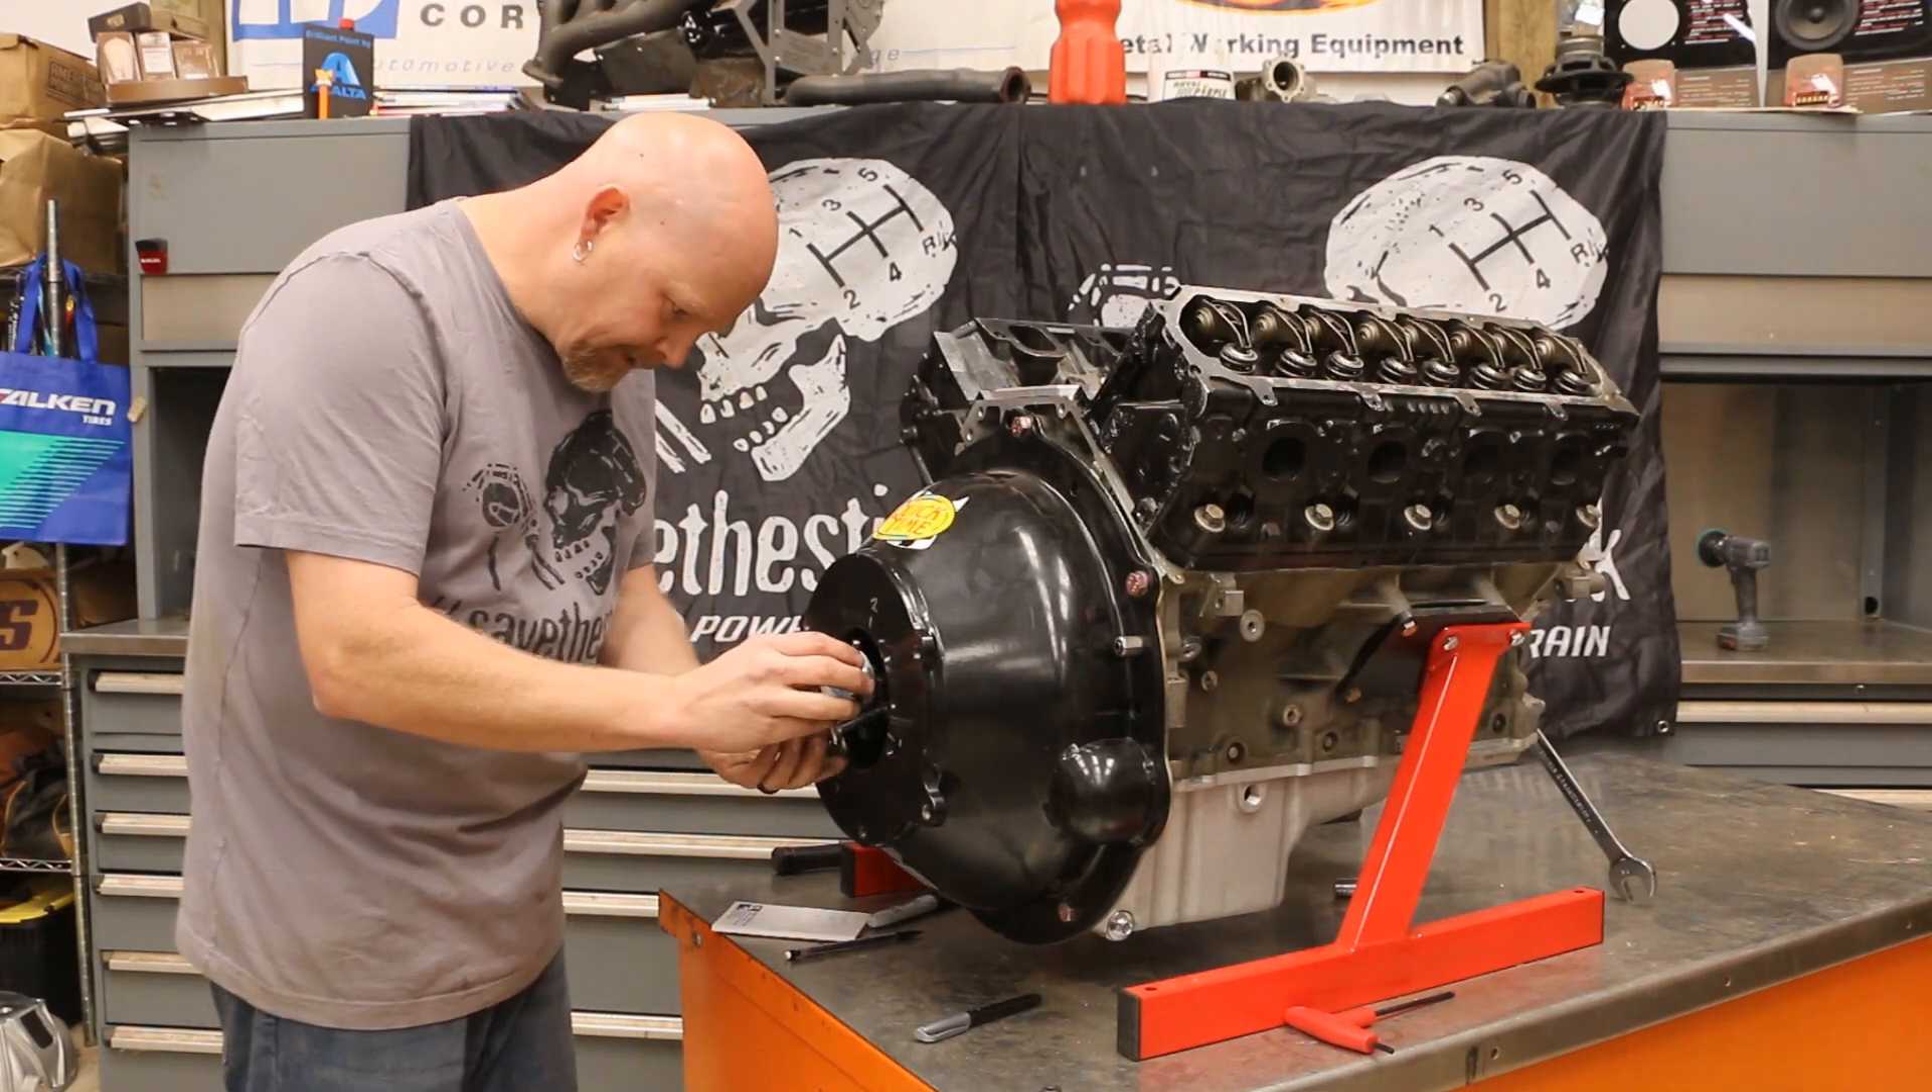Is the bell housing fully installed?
Yes.